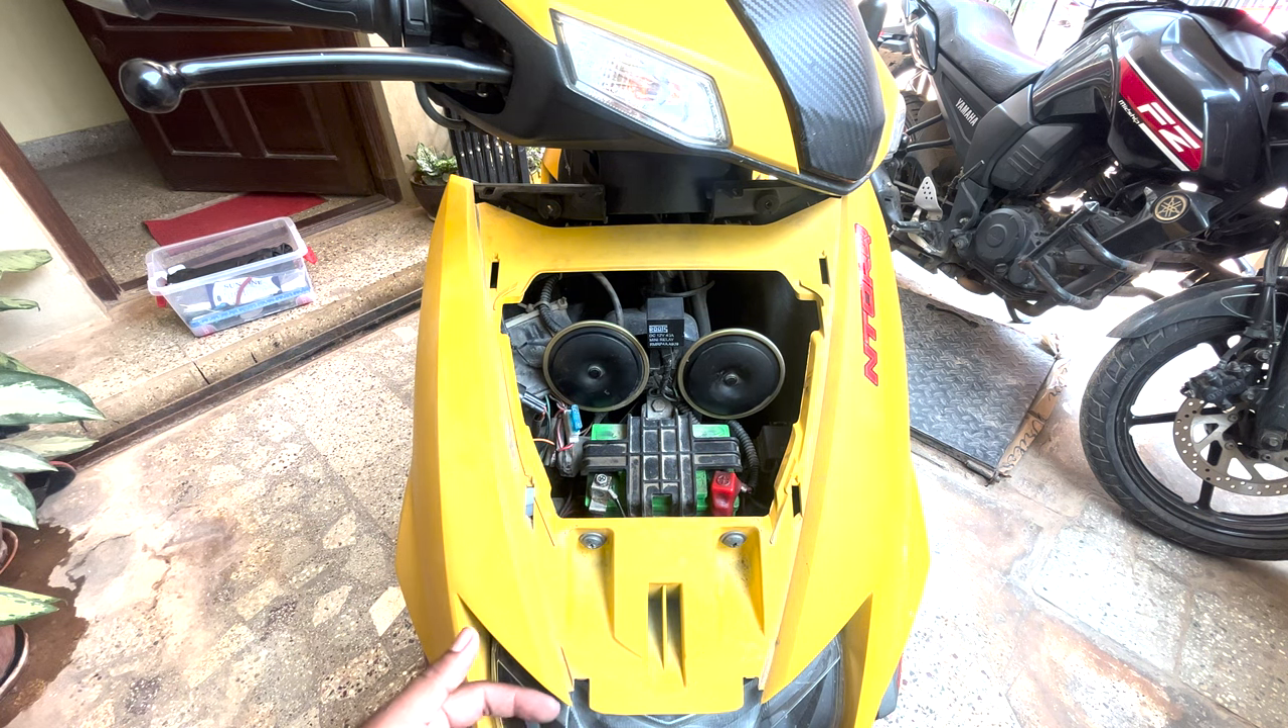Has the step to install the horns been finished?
Yes.